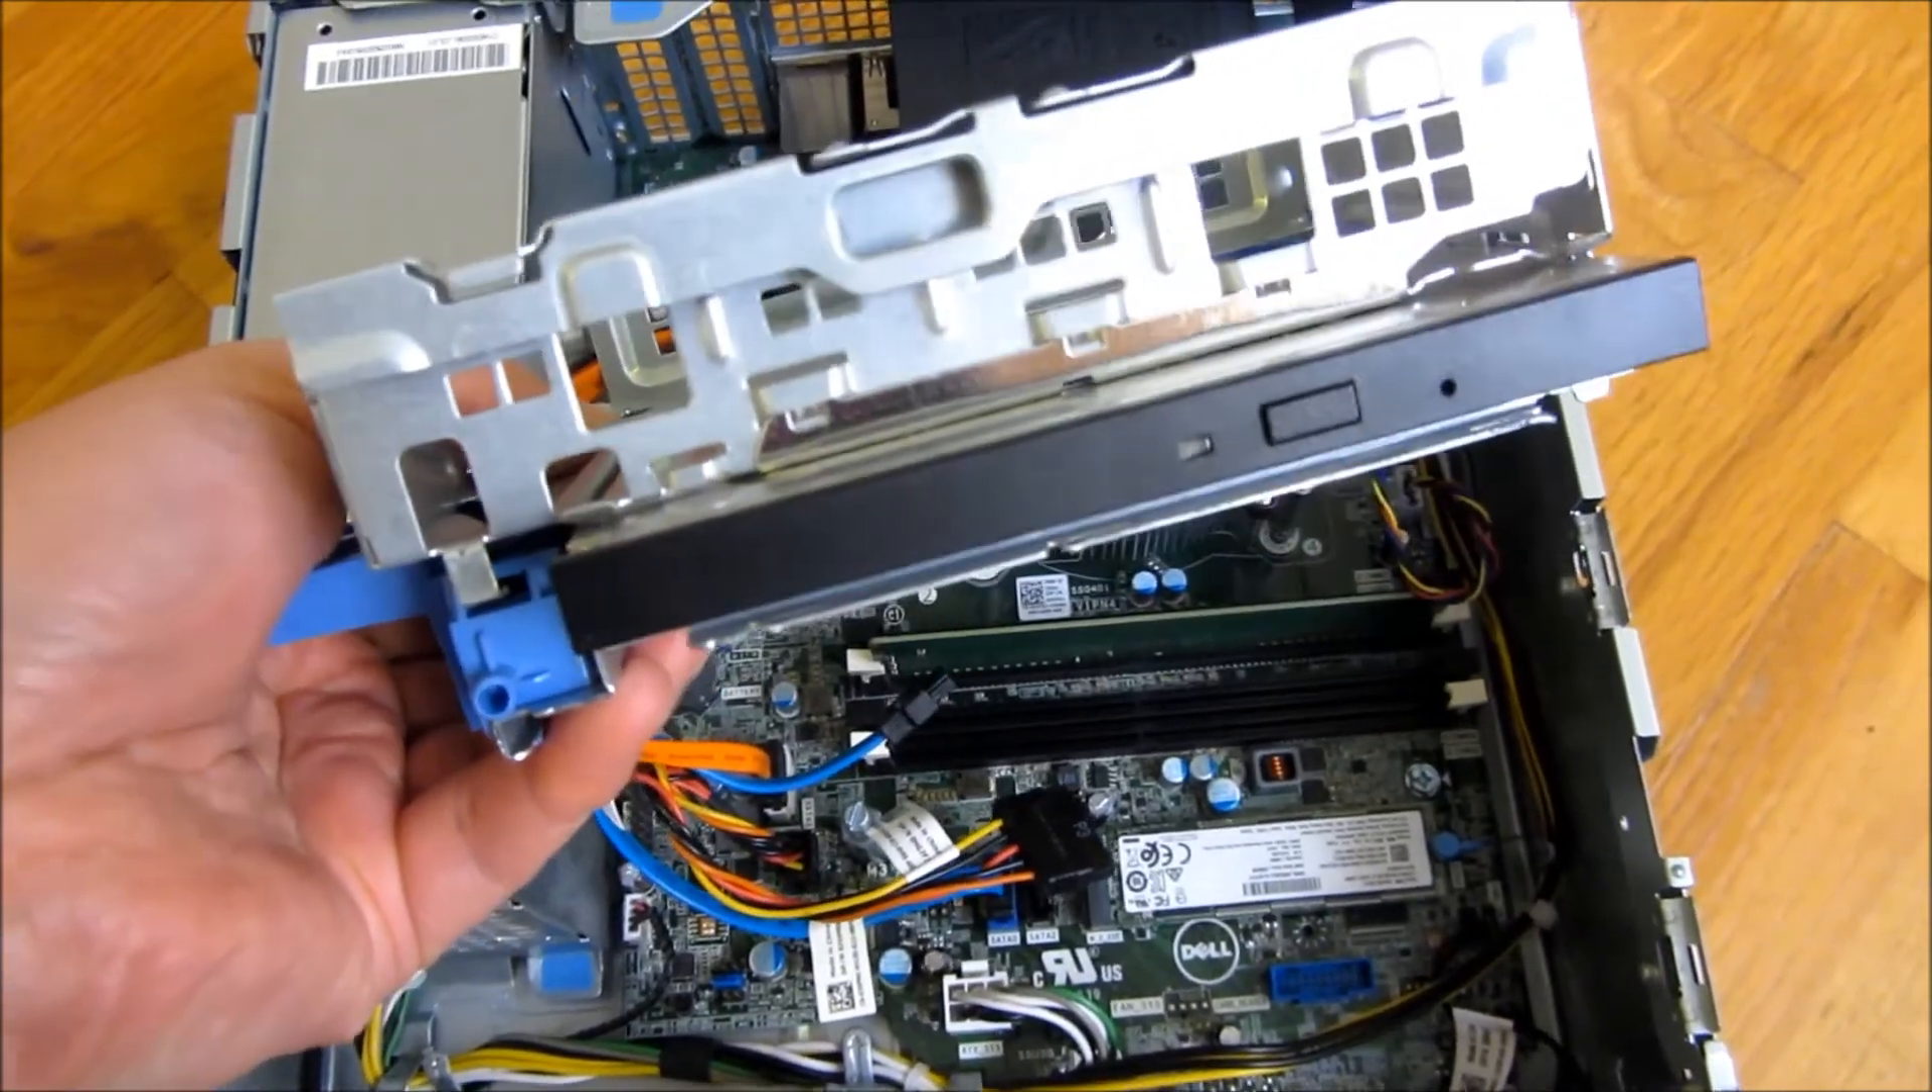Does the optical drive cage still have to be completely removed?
No.